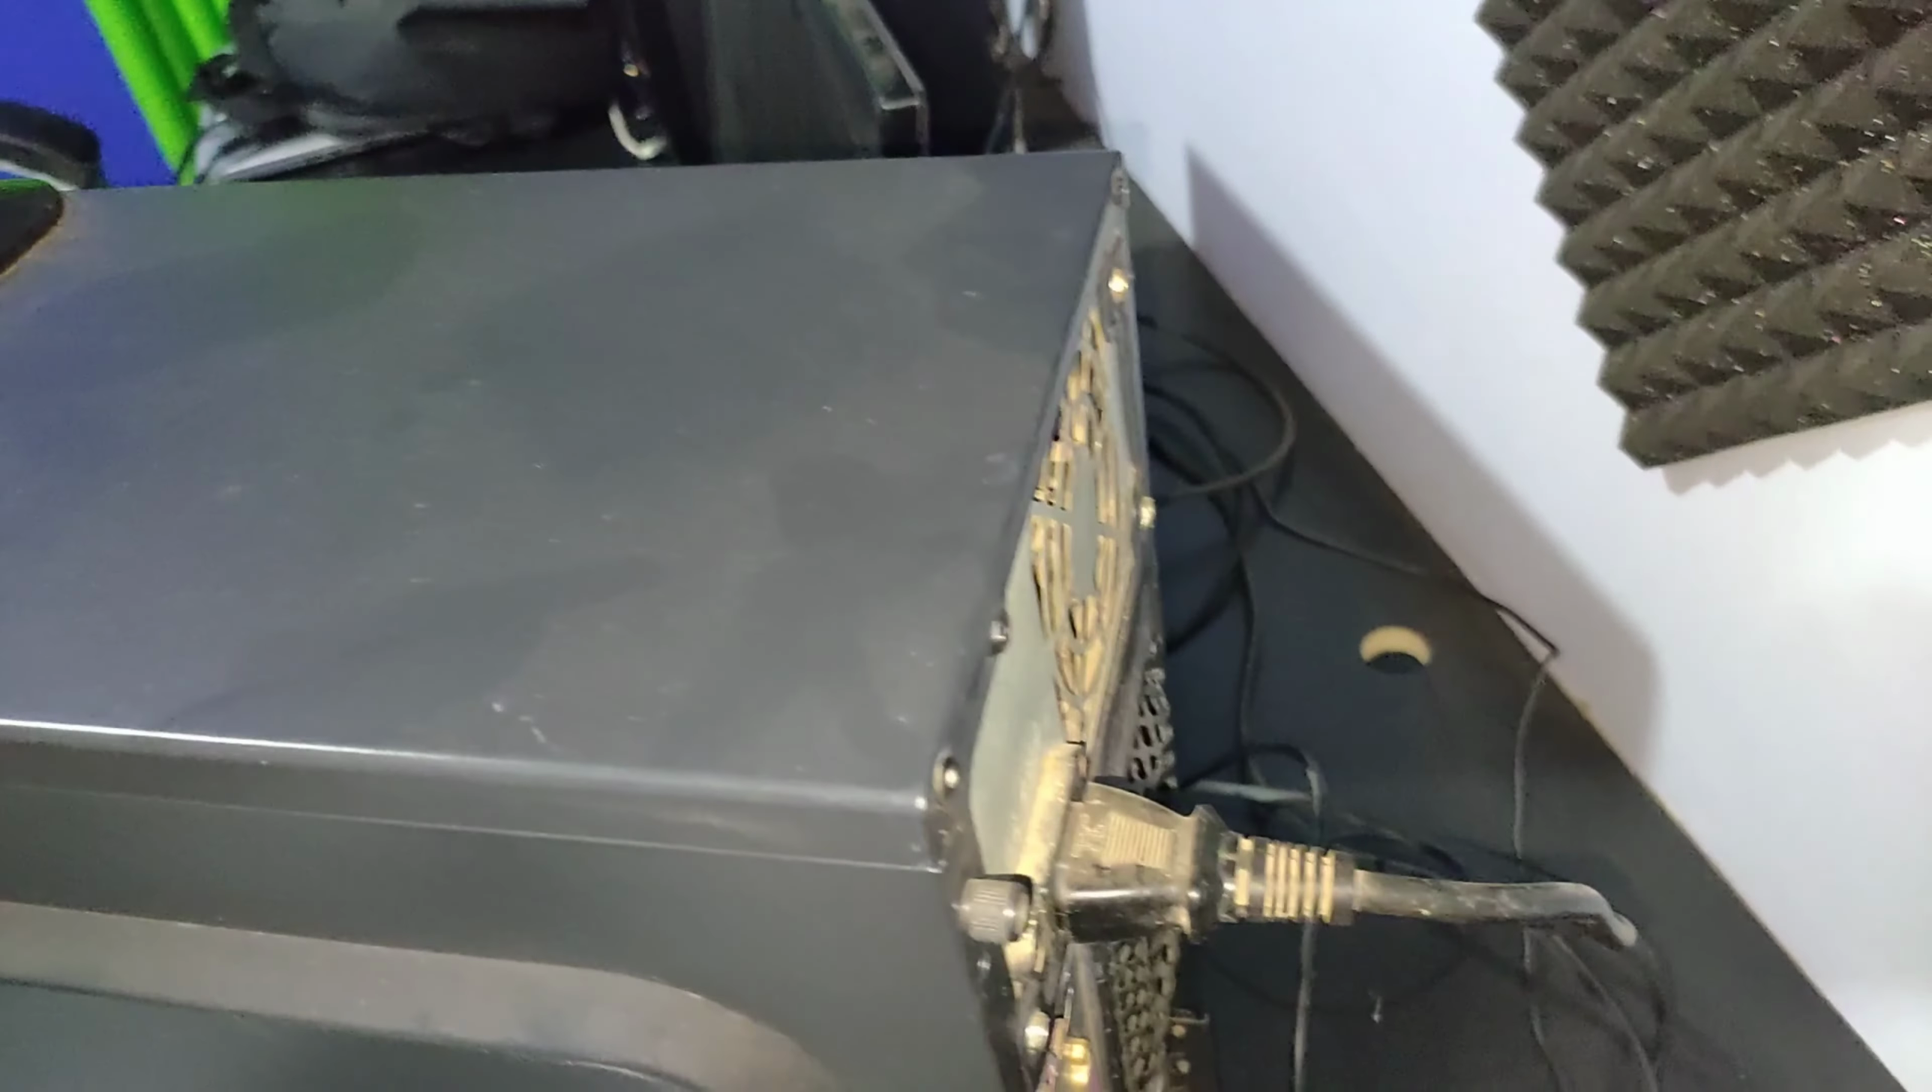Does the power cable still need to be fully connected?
No.